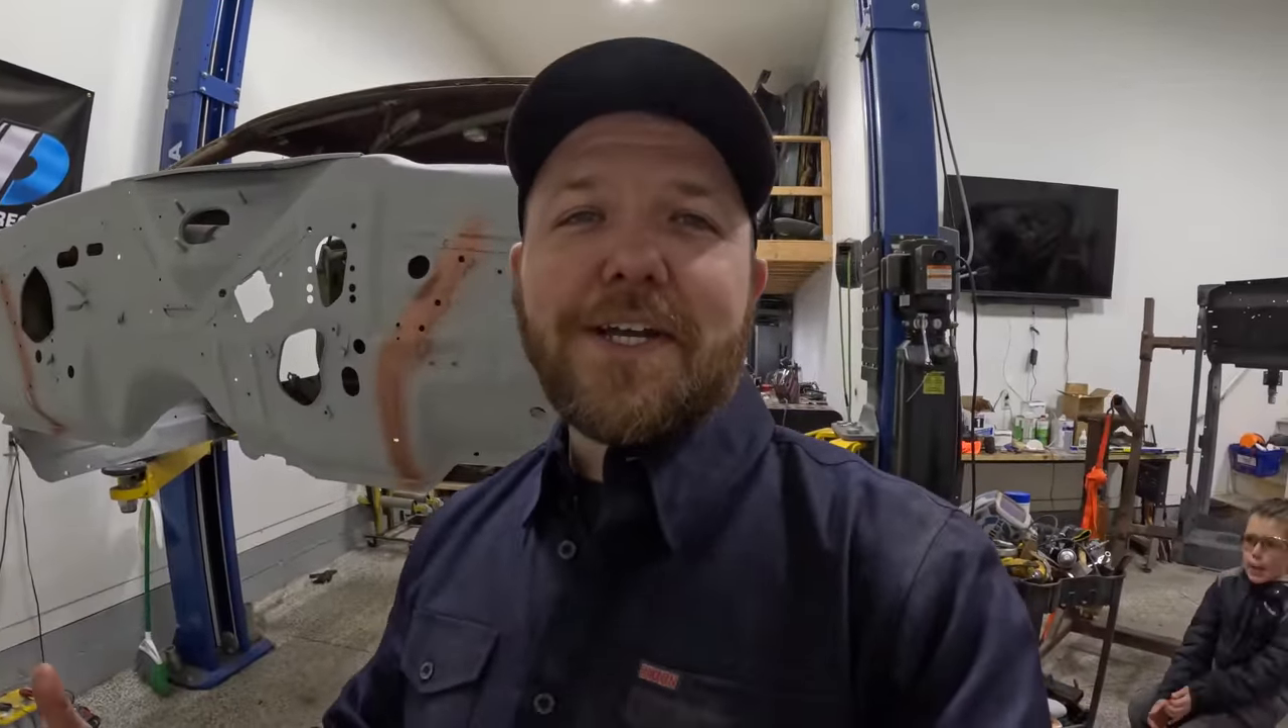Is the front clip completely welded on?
No.